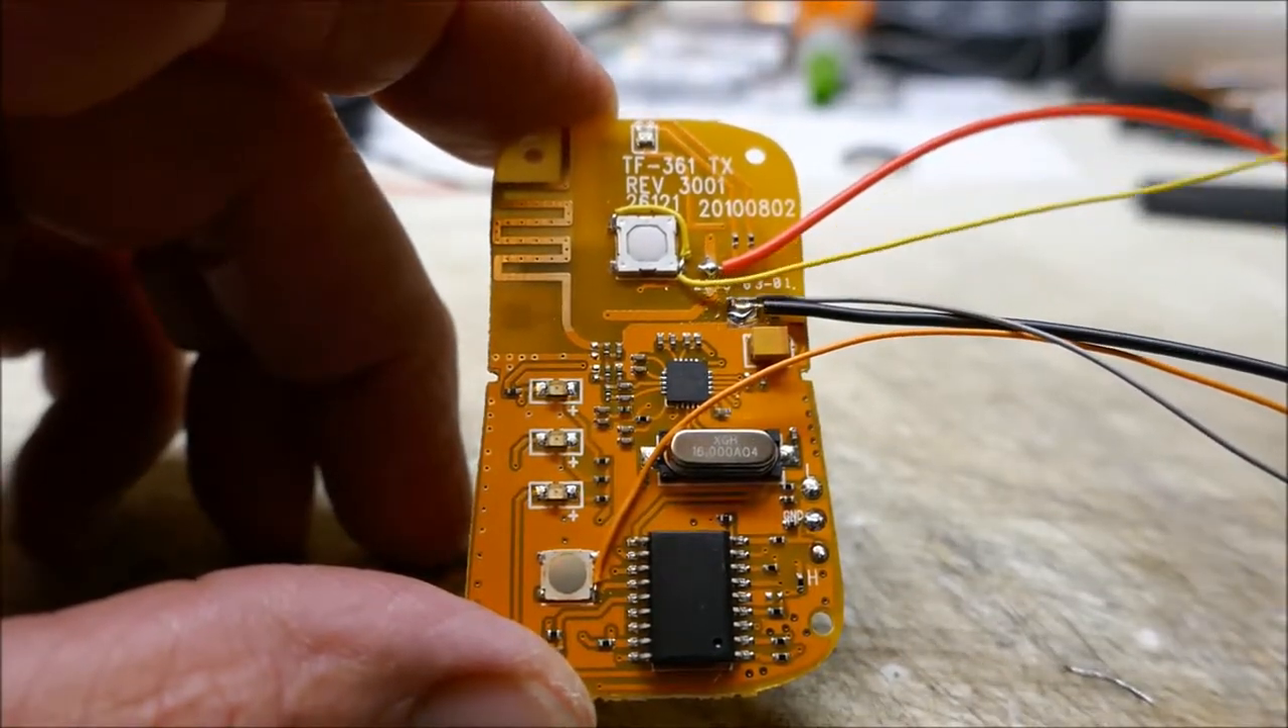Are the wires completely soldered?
Yes.